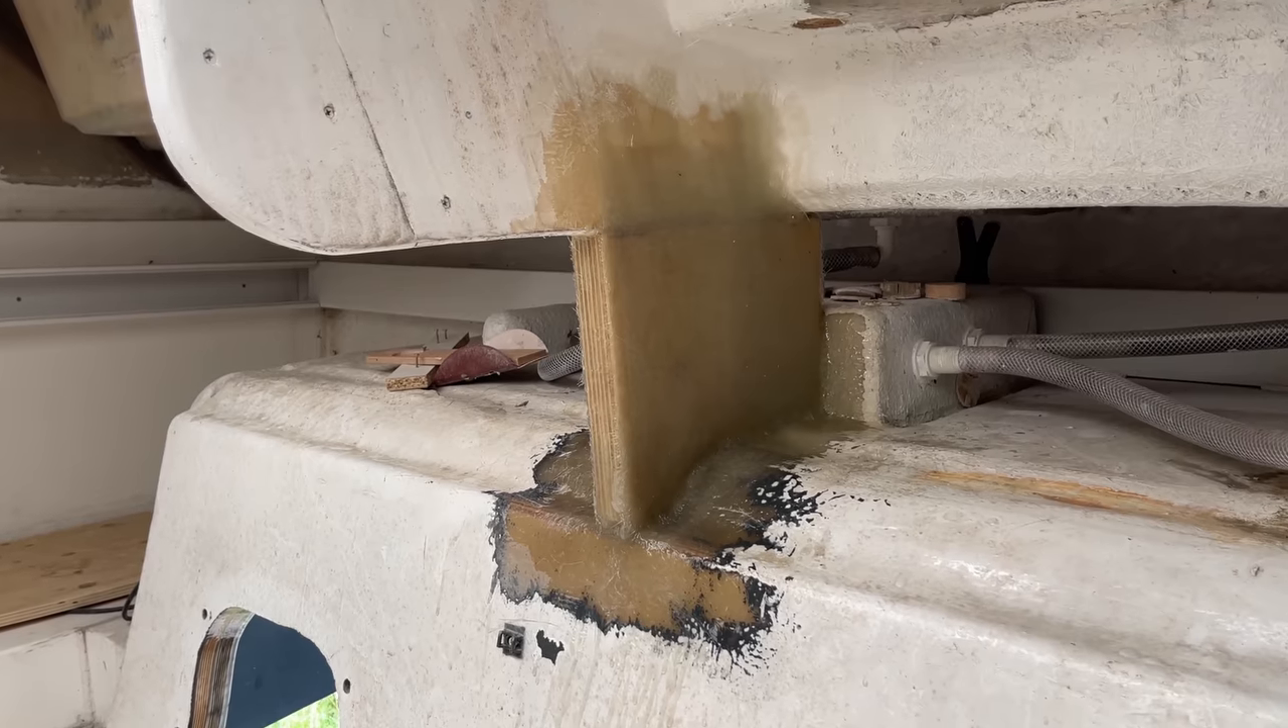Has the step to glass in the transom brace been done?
Yes.